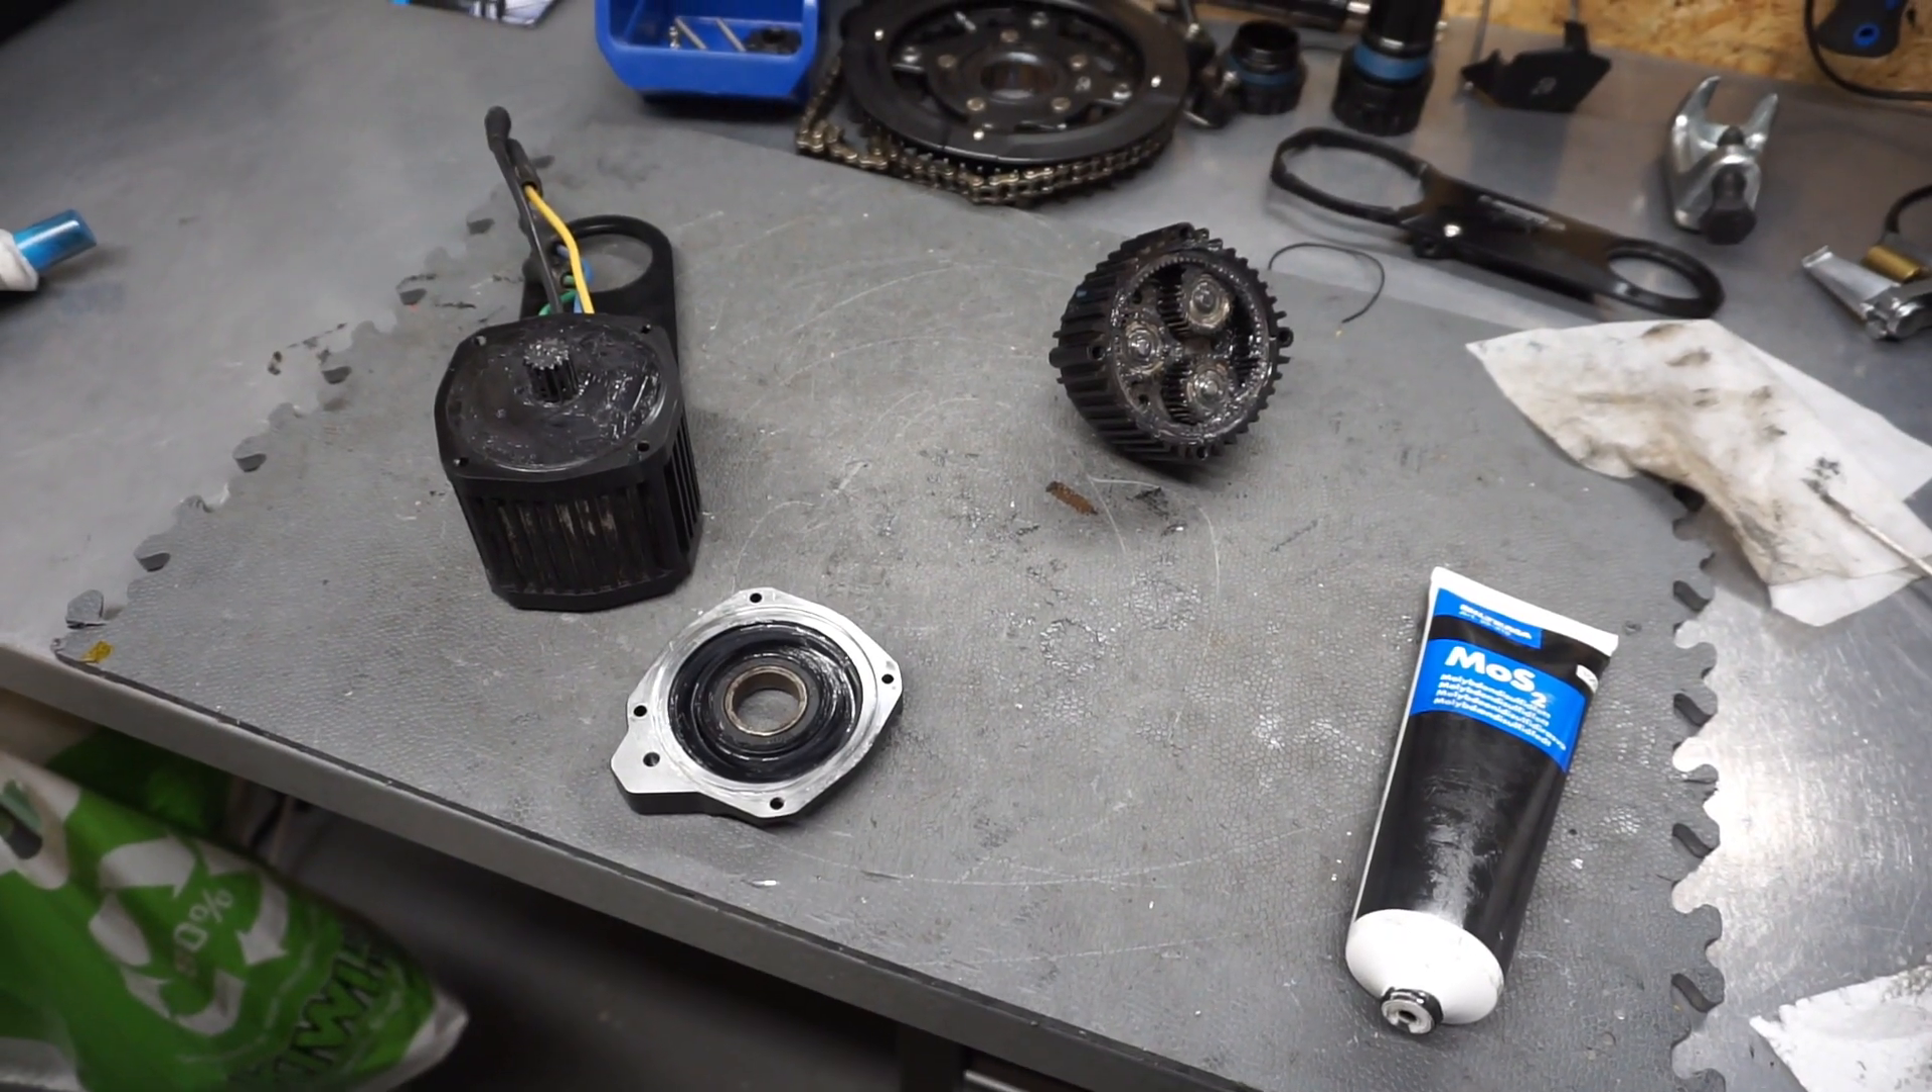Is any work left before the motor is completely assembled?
Yes.